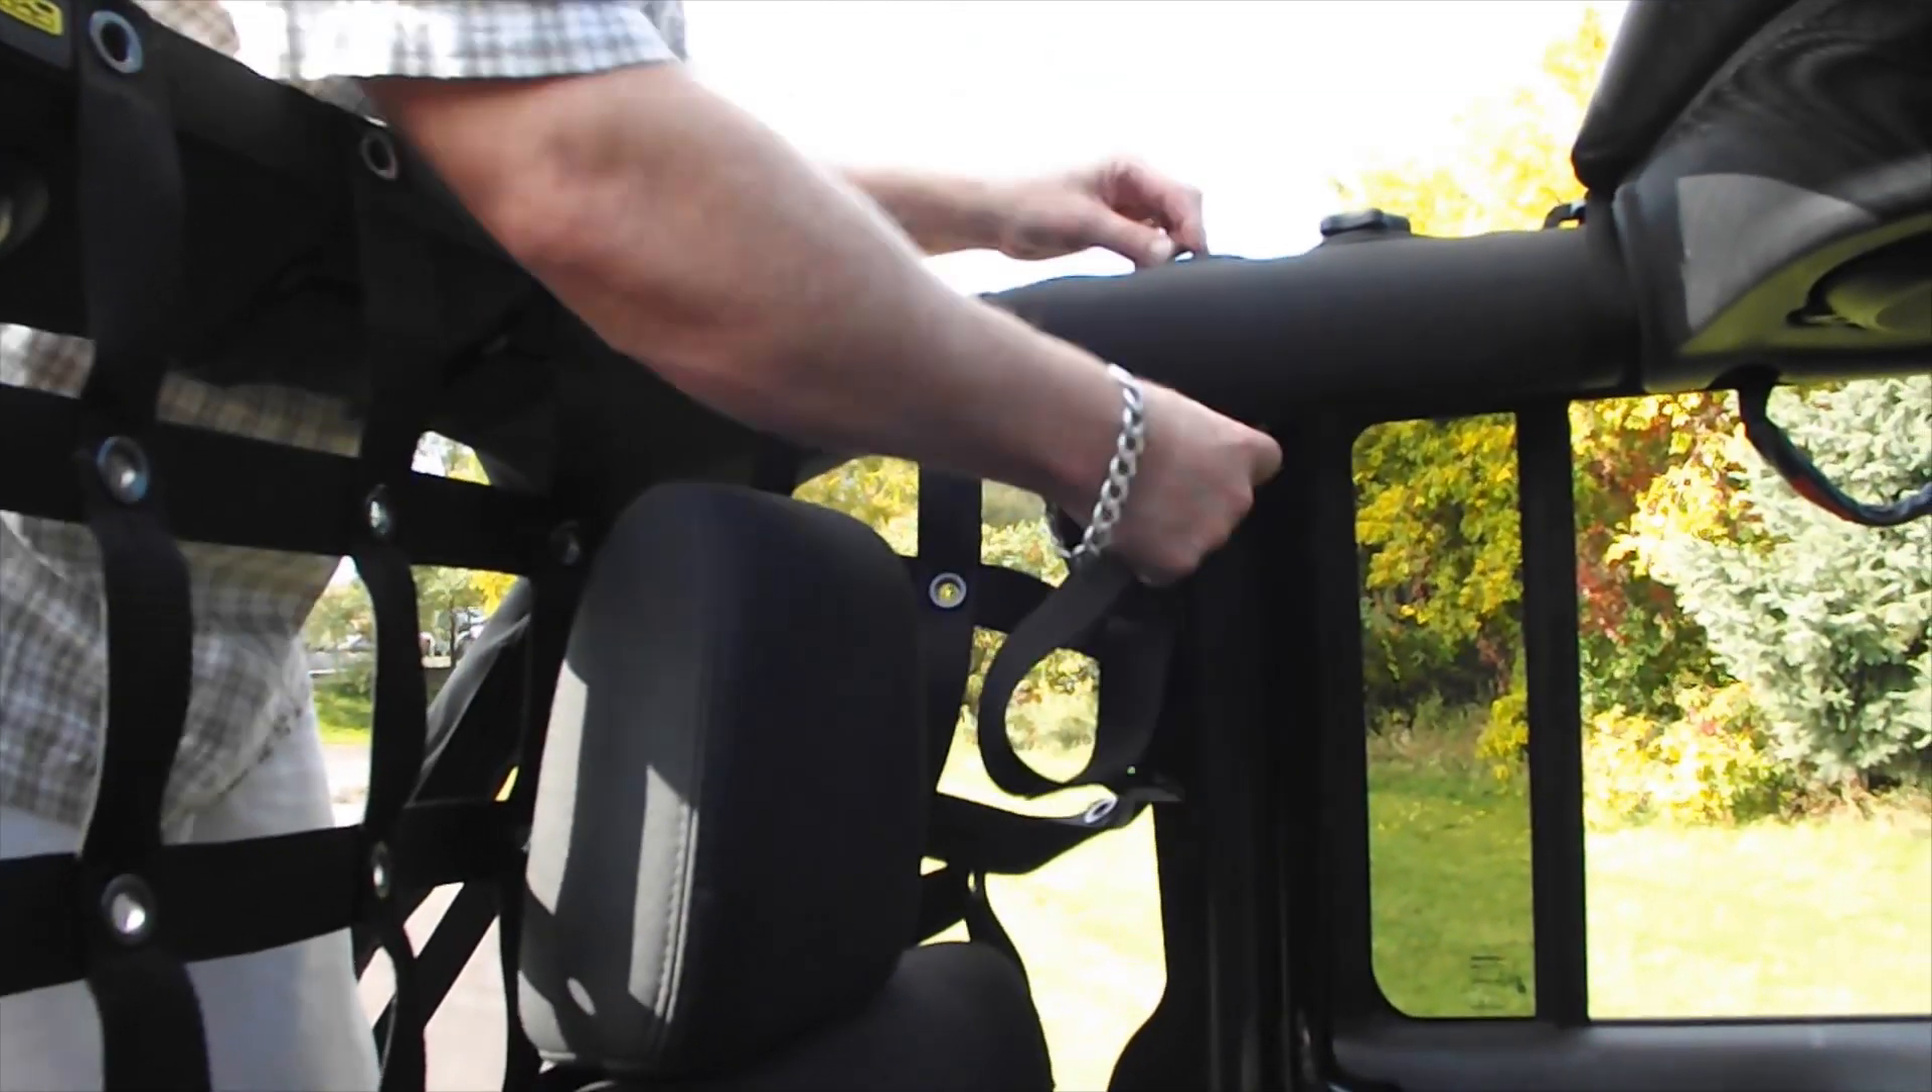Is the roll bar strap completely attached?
No.